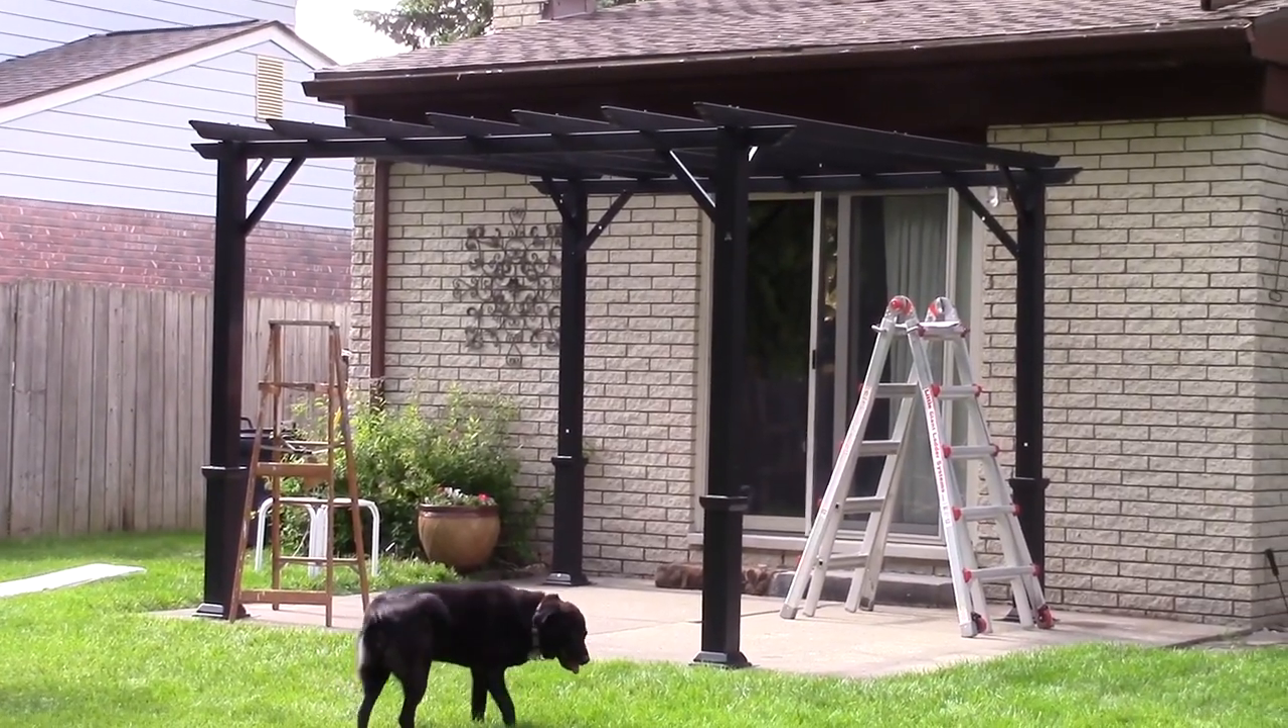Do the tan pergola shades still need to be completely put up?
Yes.